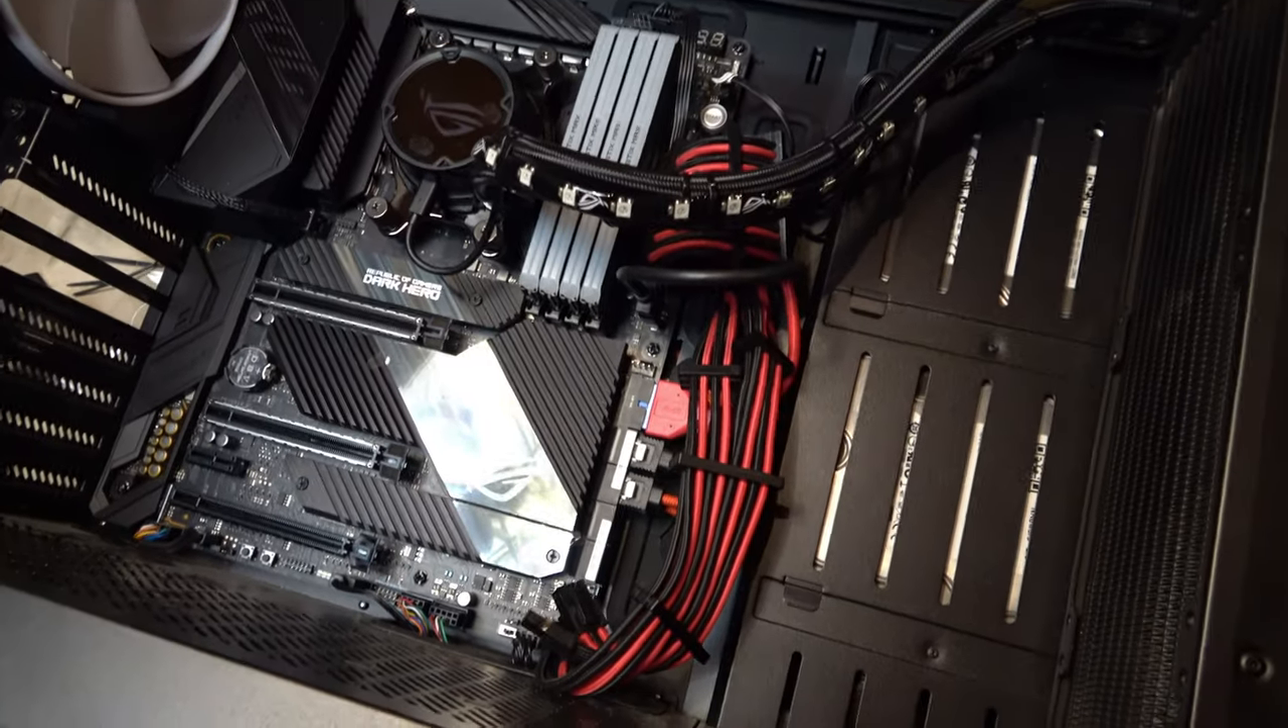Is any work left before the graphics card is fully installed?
Yes.